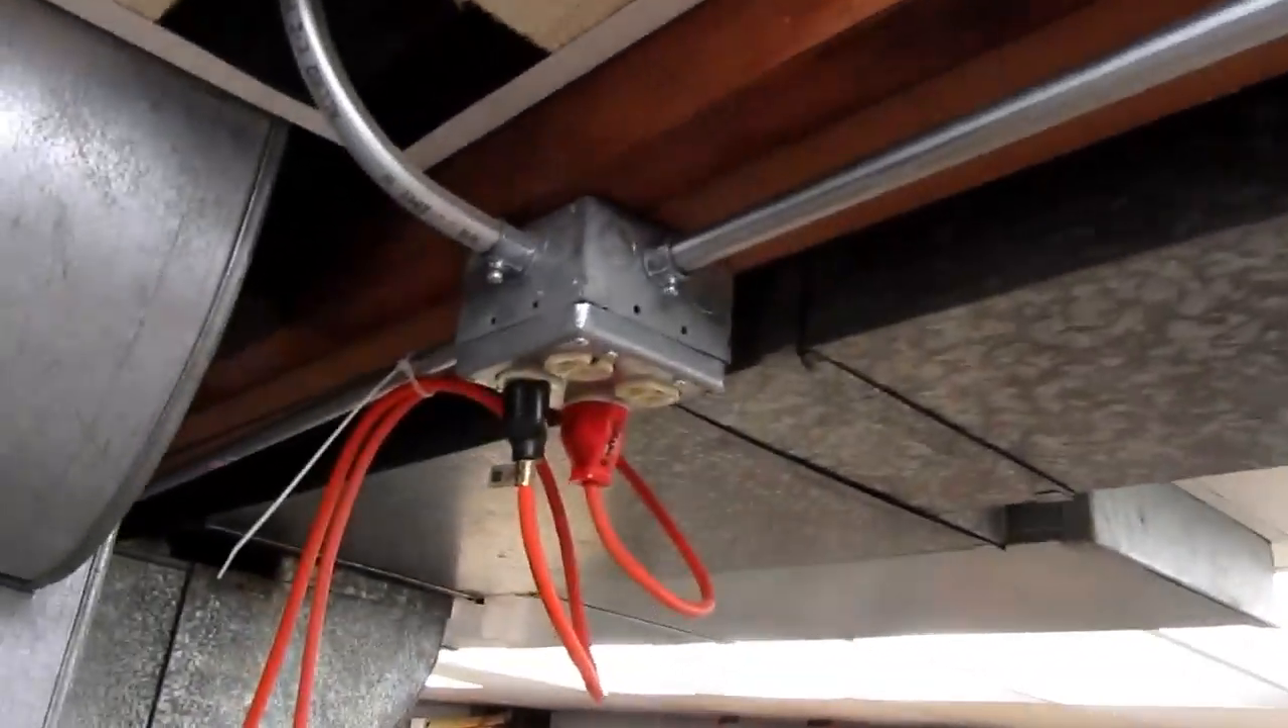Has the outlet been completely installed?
Yes.